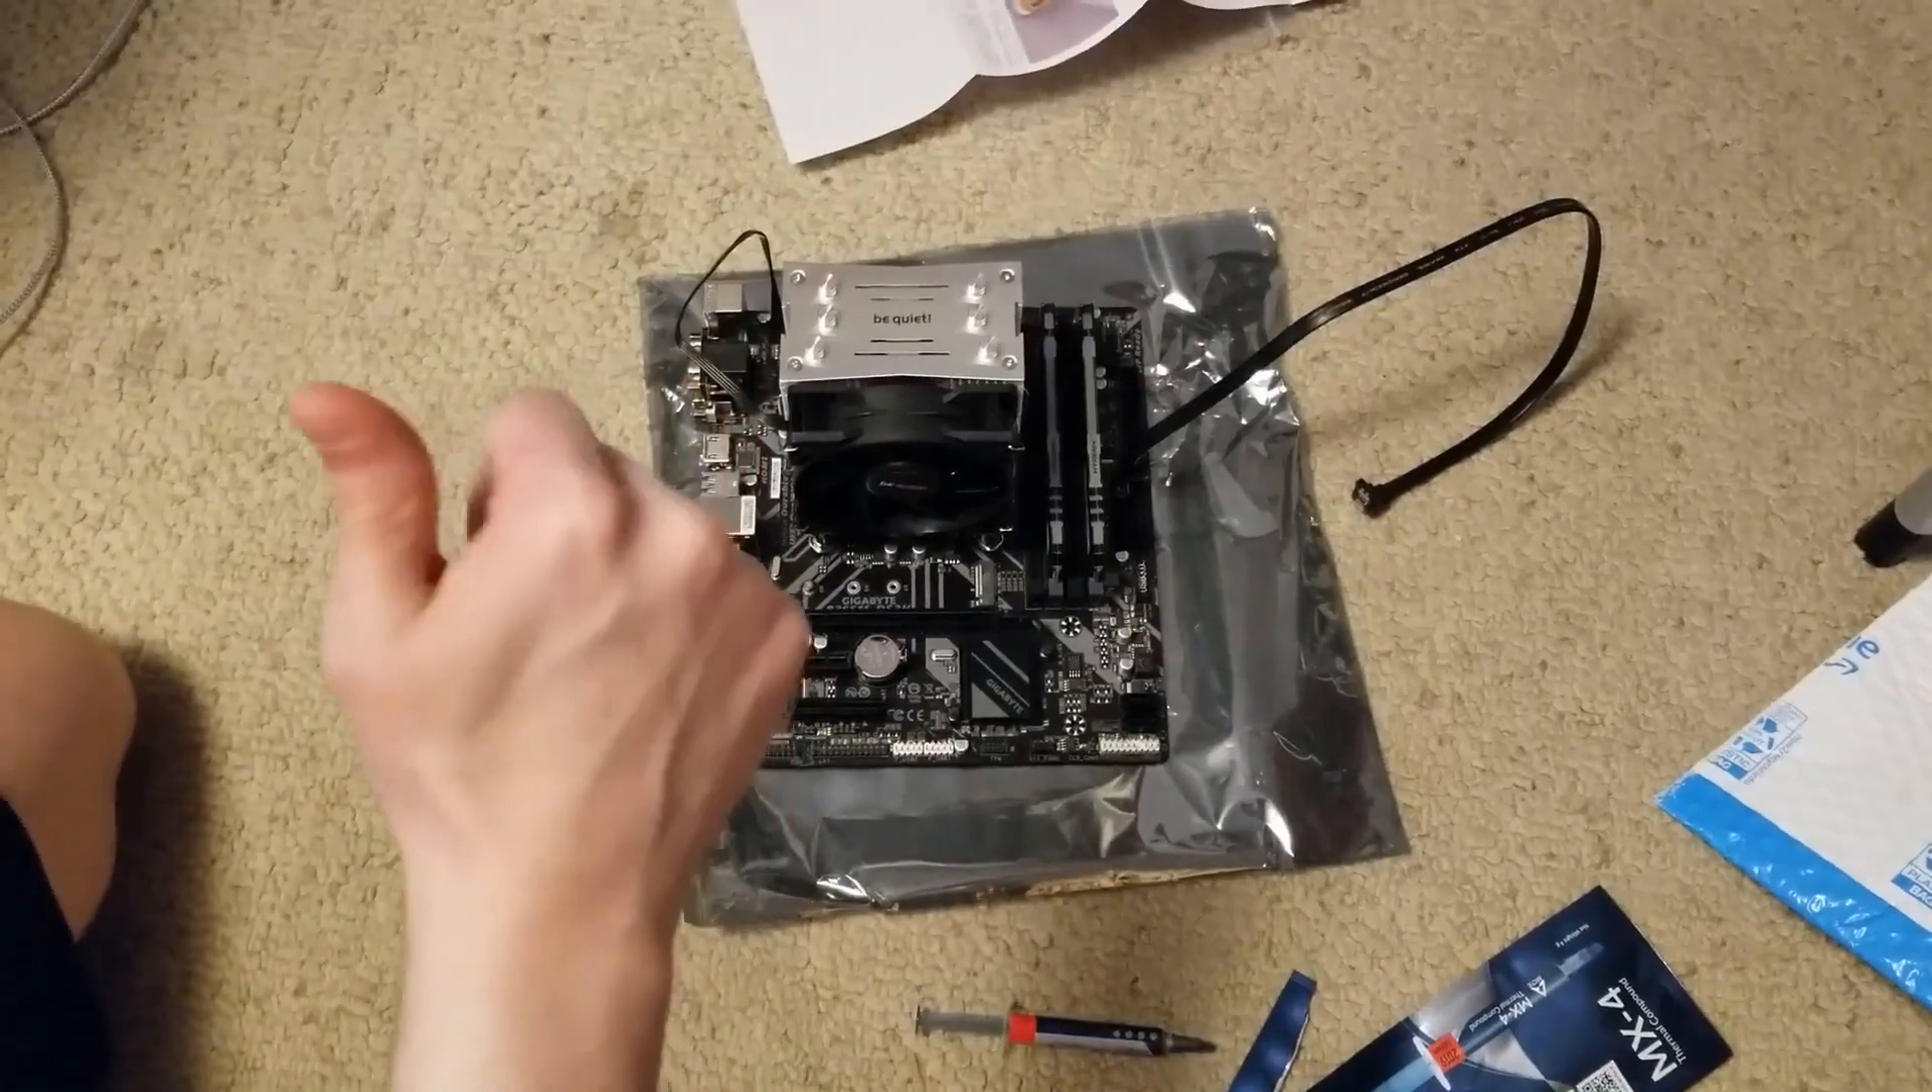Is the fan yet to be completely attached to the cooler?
No.